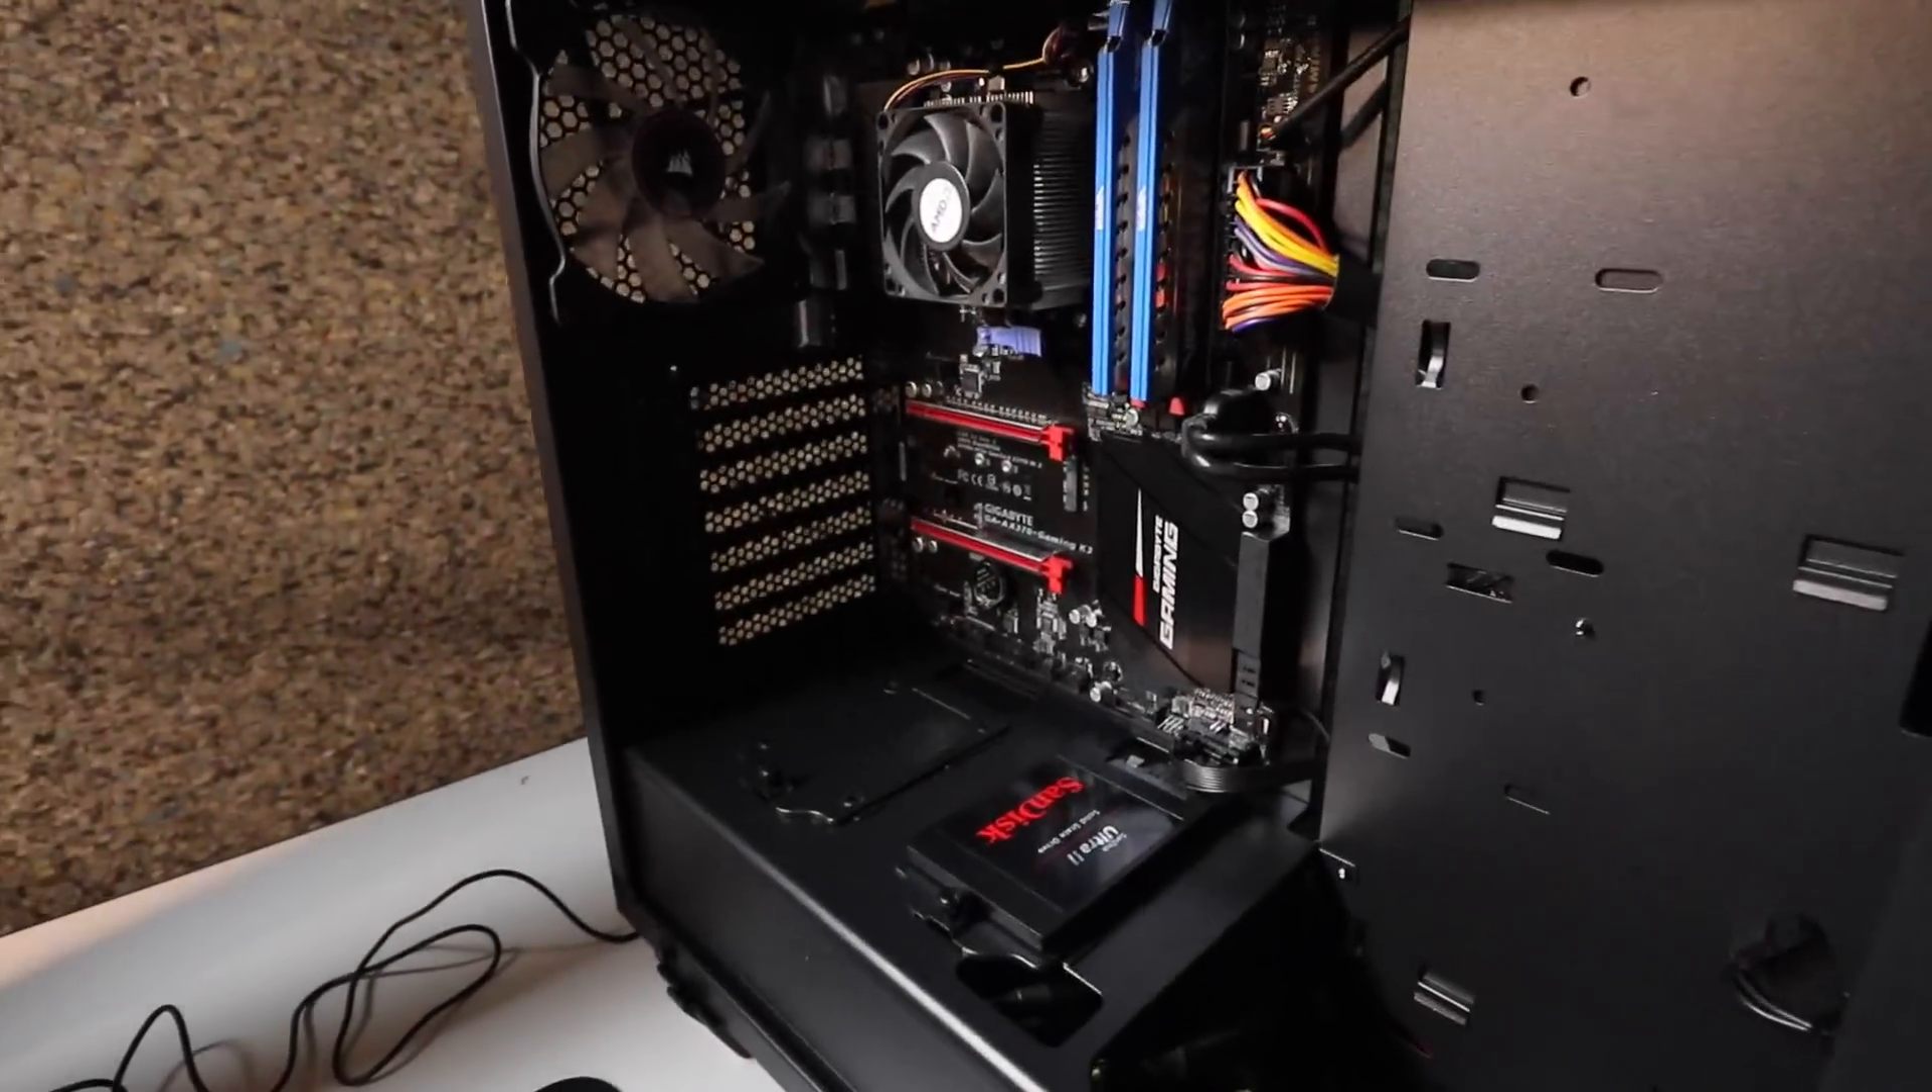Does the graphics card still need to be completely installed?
Yes.